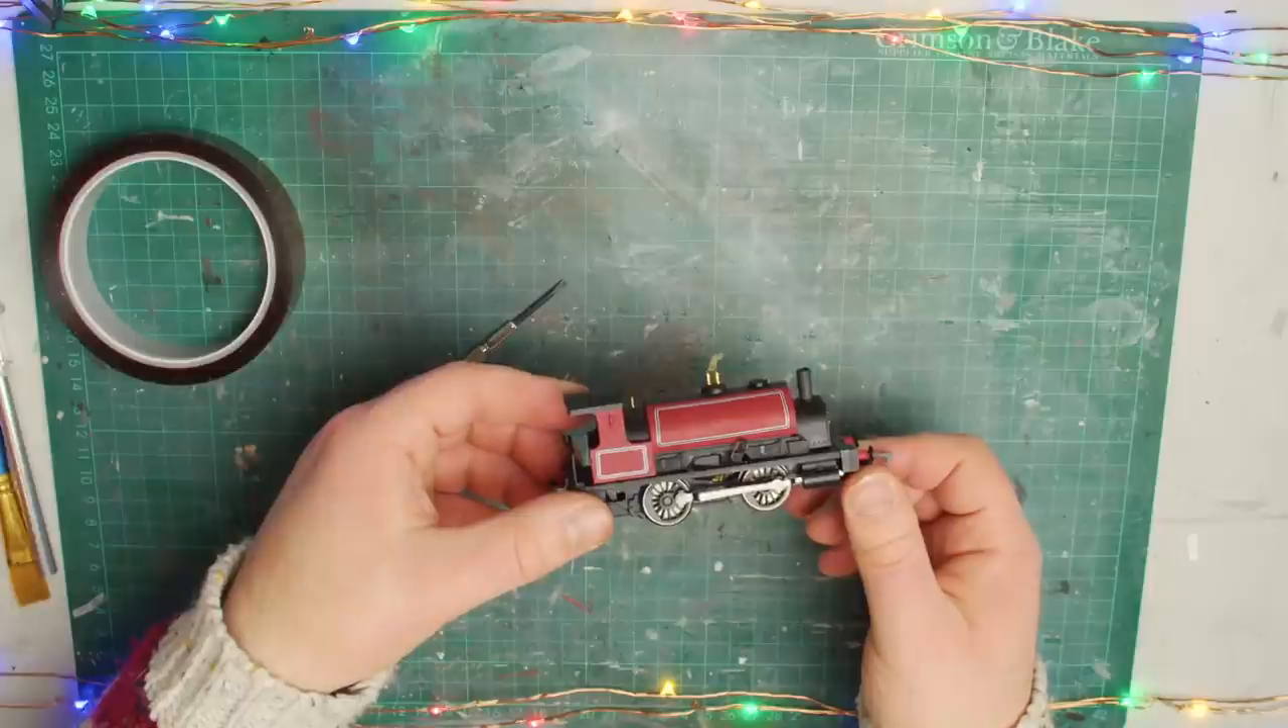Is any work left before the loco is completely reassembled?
No.